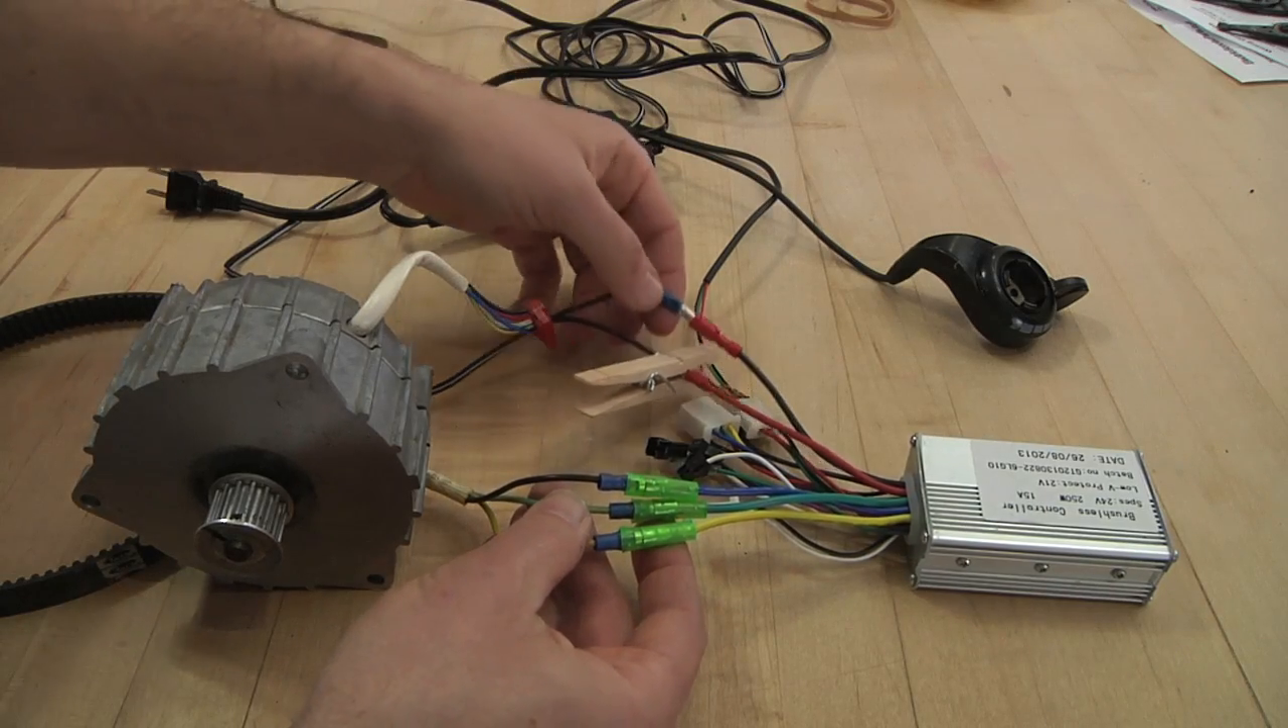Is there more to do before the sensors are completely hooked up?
Yes.